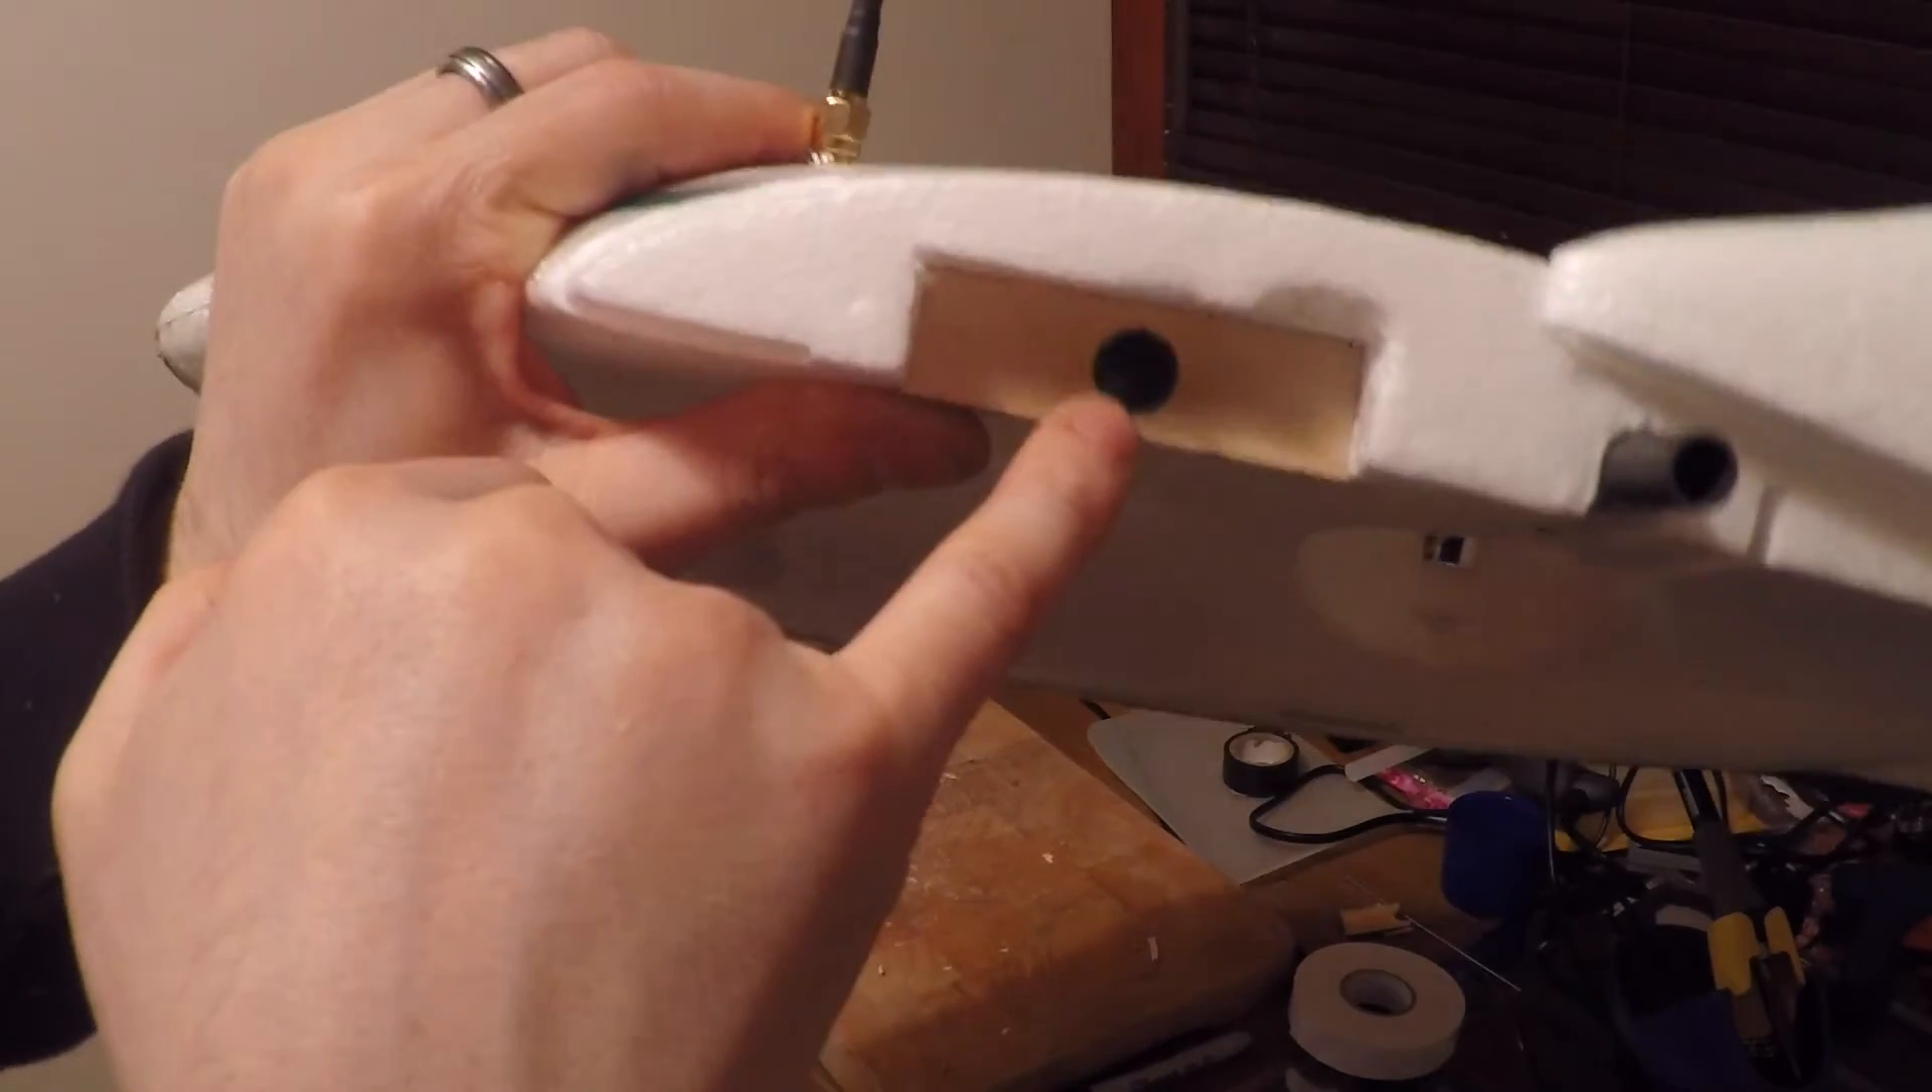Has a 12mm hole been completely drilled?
Yes.